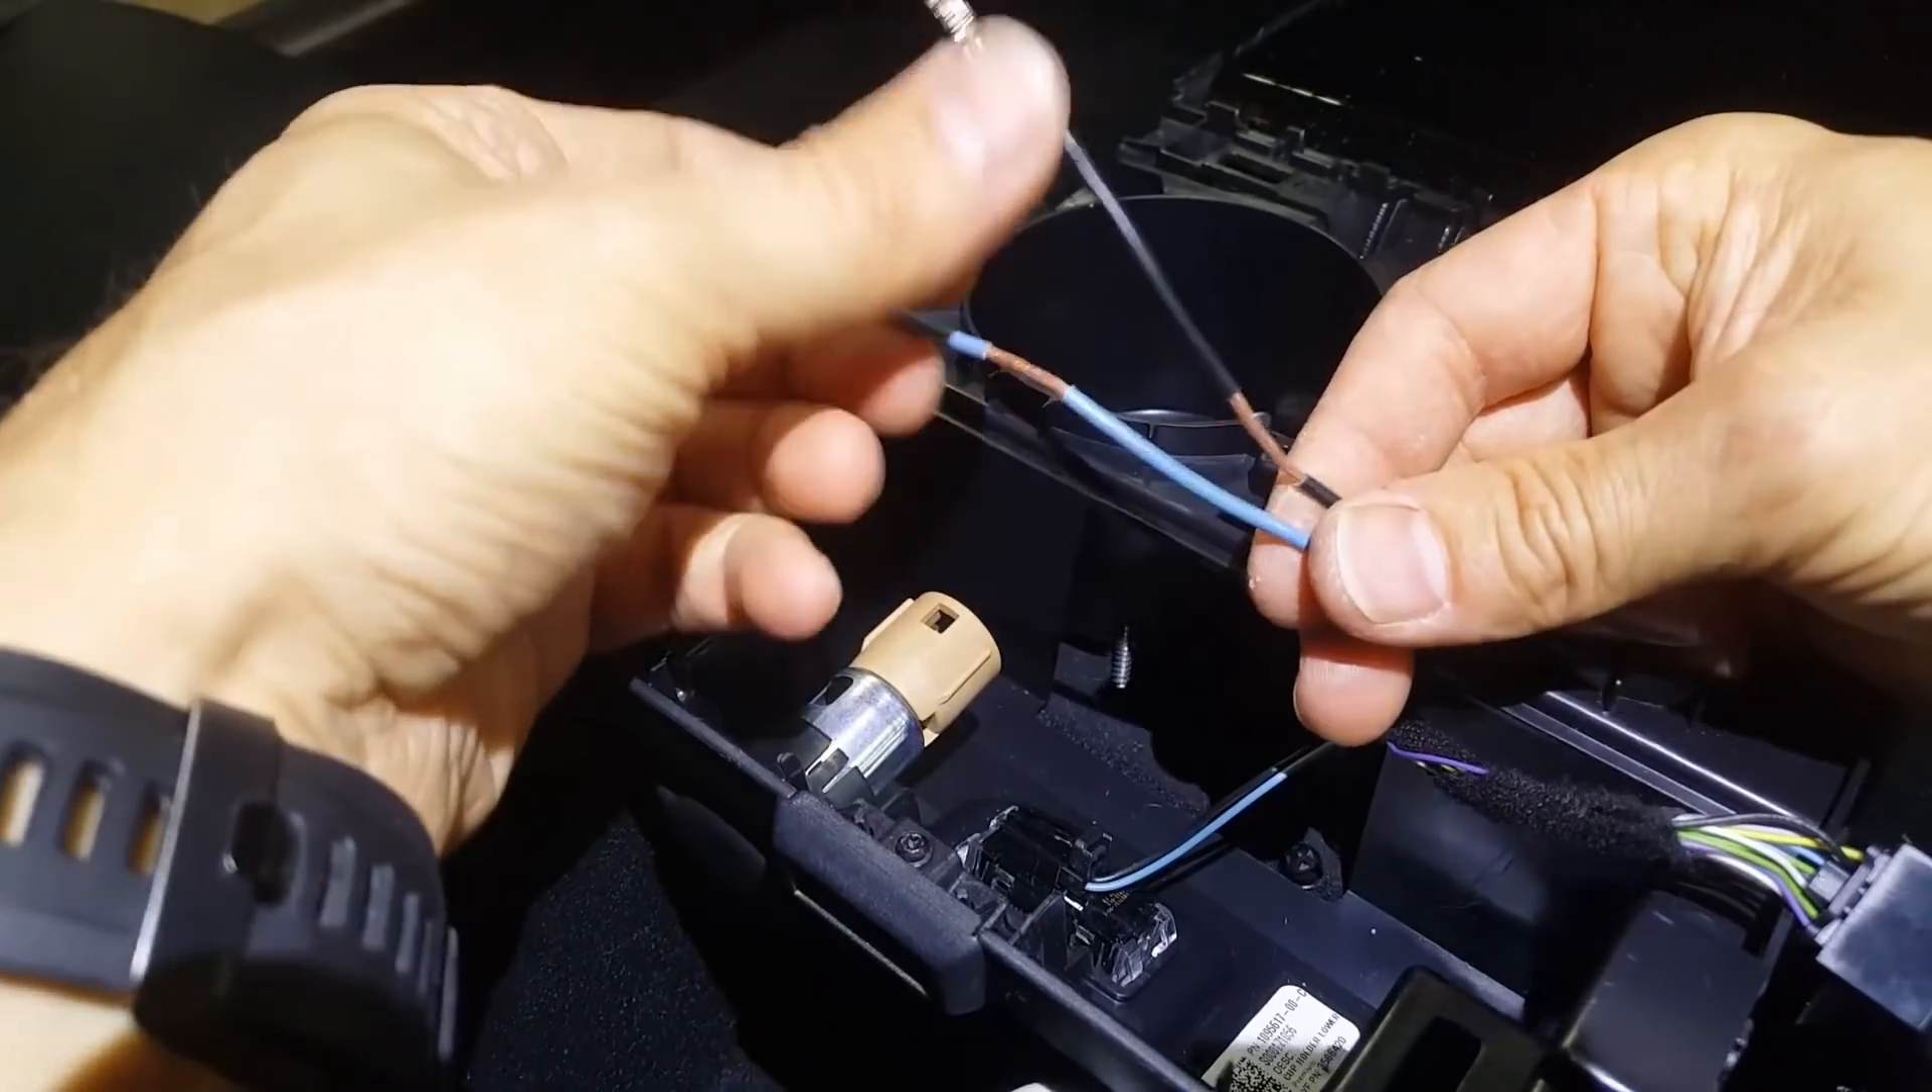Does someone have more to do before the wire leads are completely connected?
Yes.